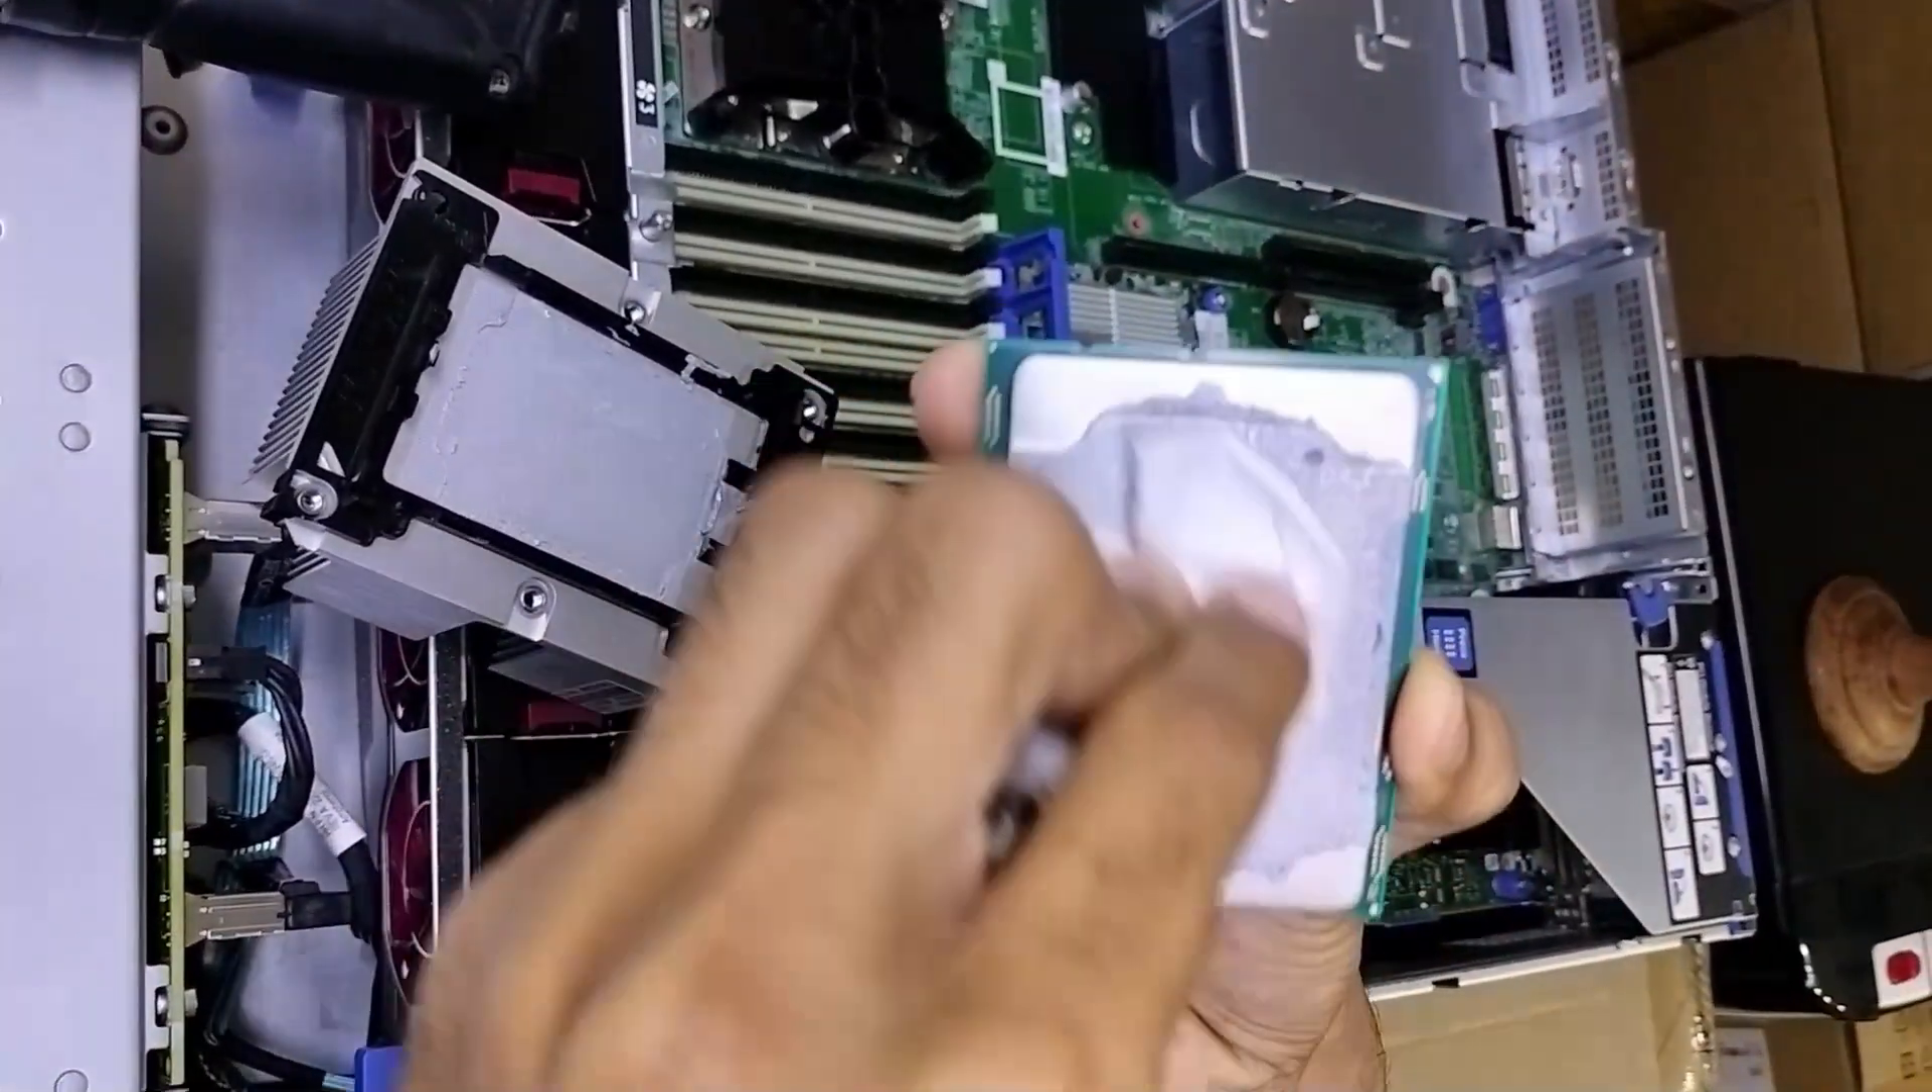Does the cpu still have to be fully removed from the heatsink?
No.